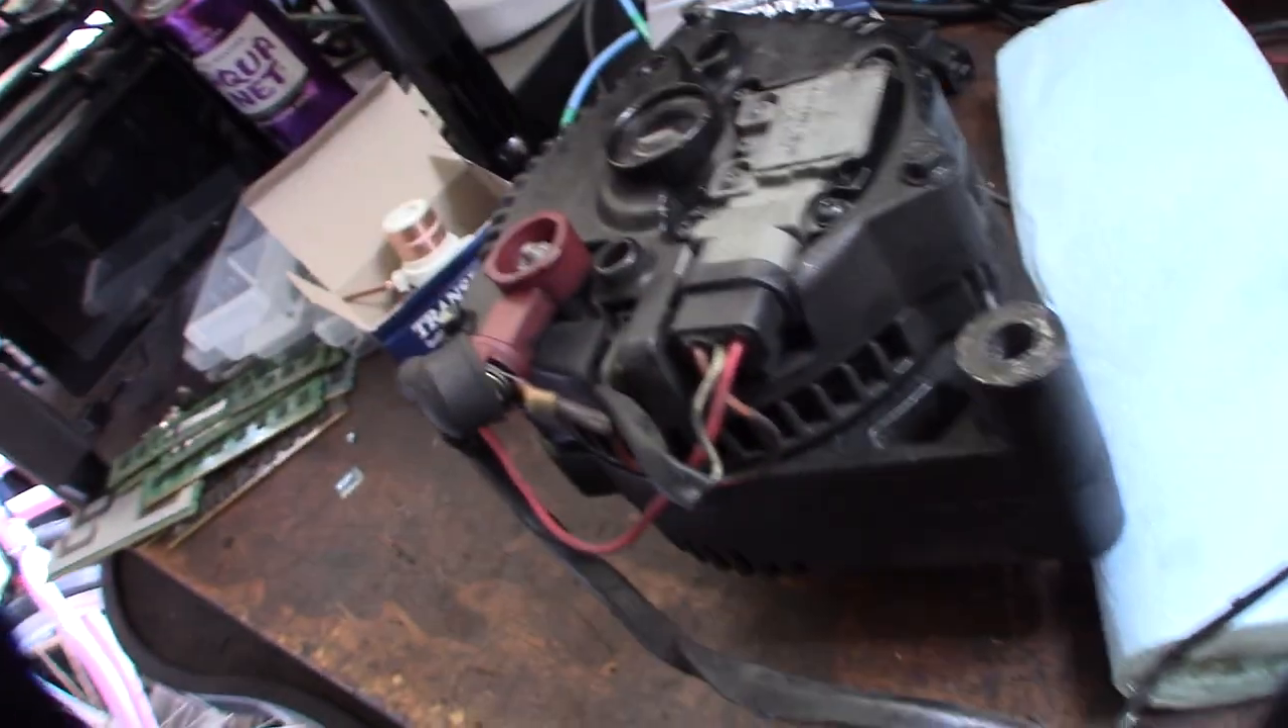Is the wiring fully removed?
No.